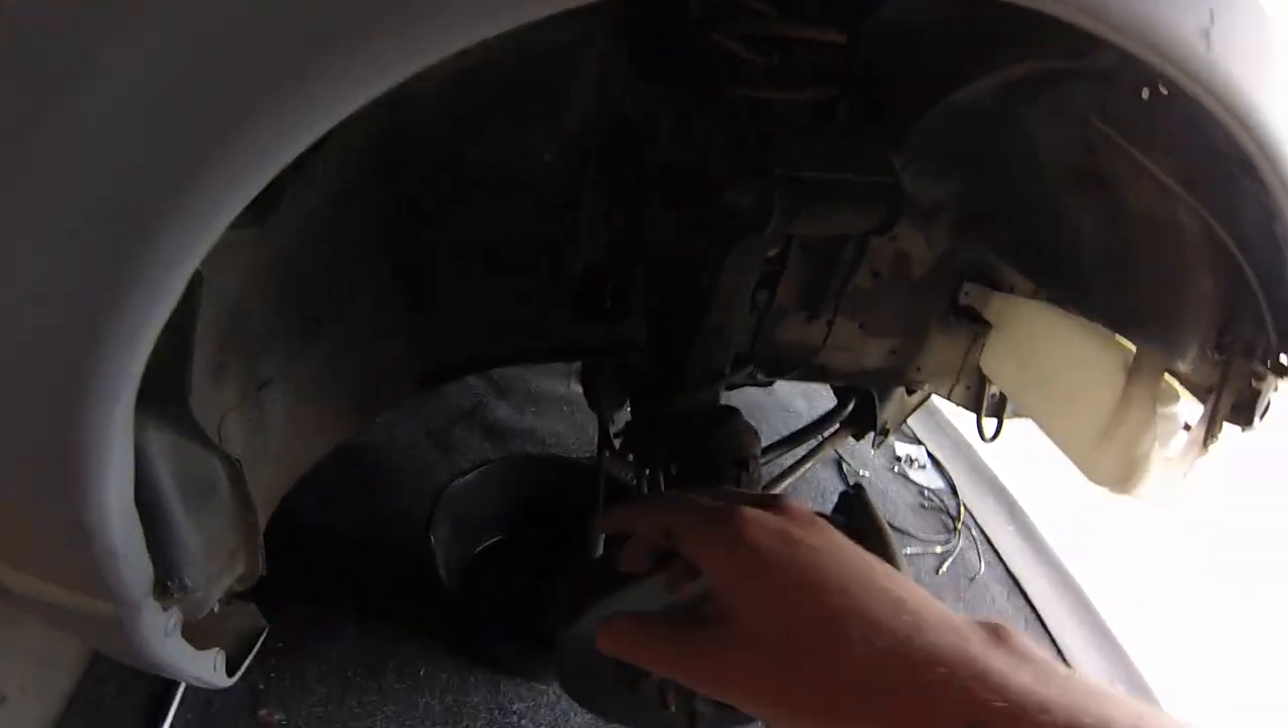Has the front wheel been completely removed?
Yes.